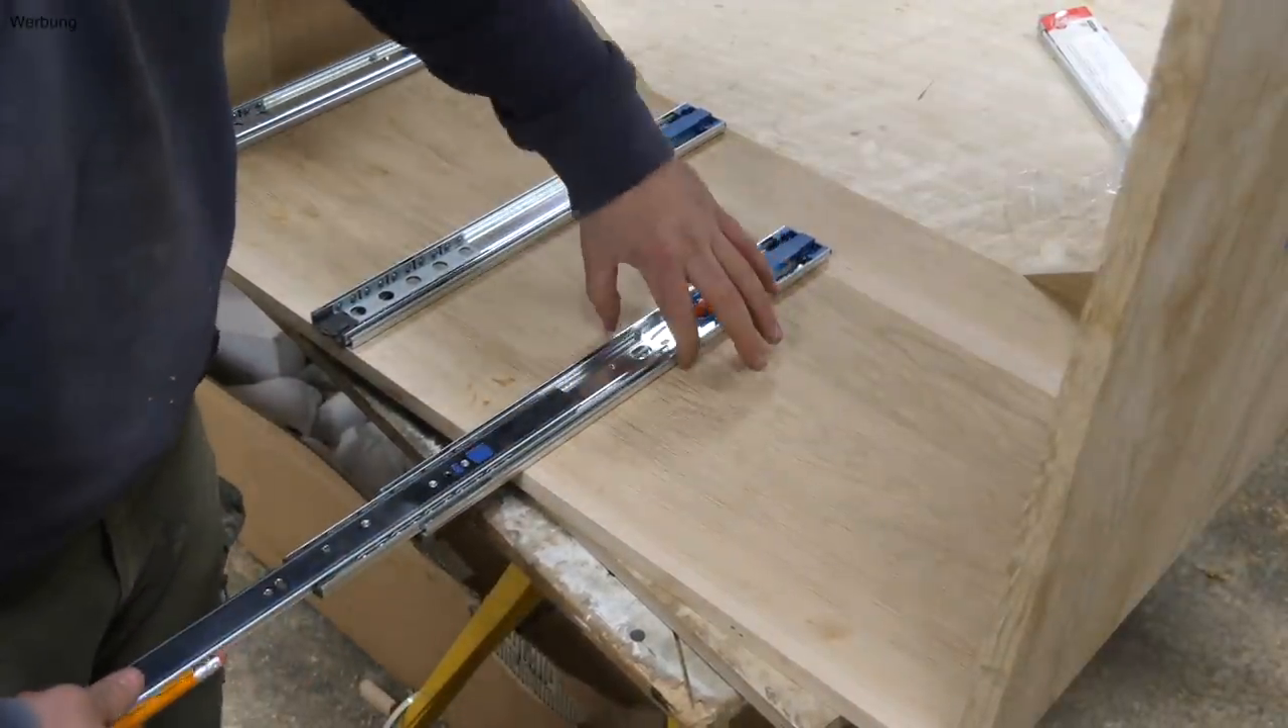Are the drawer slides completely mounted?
No.